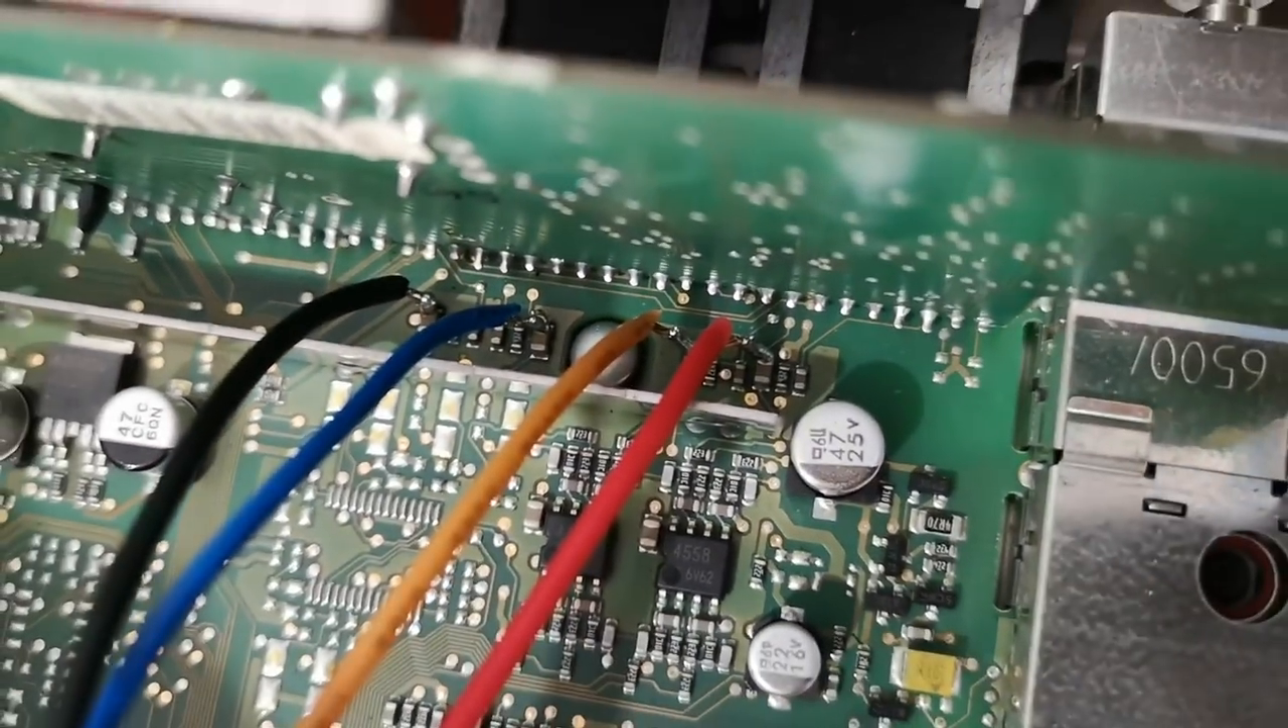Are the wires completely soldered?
Yes.